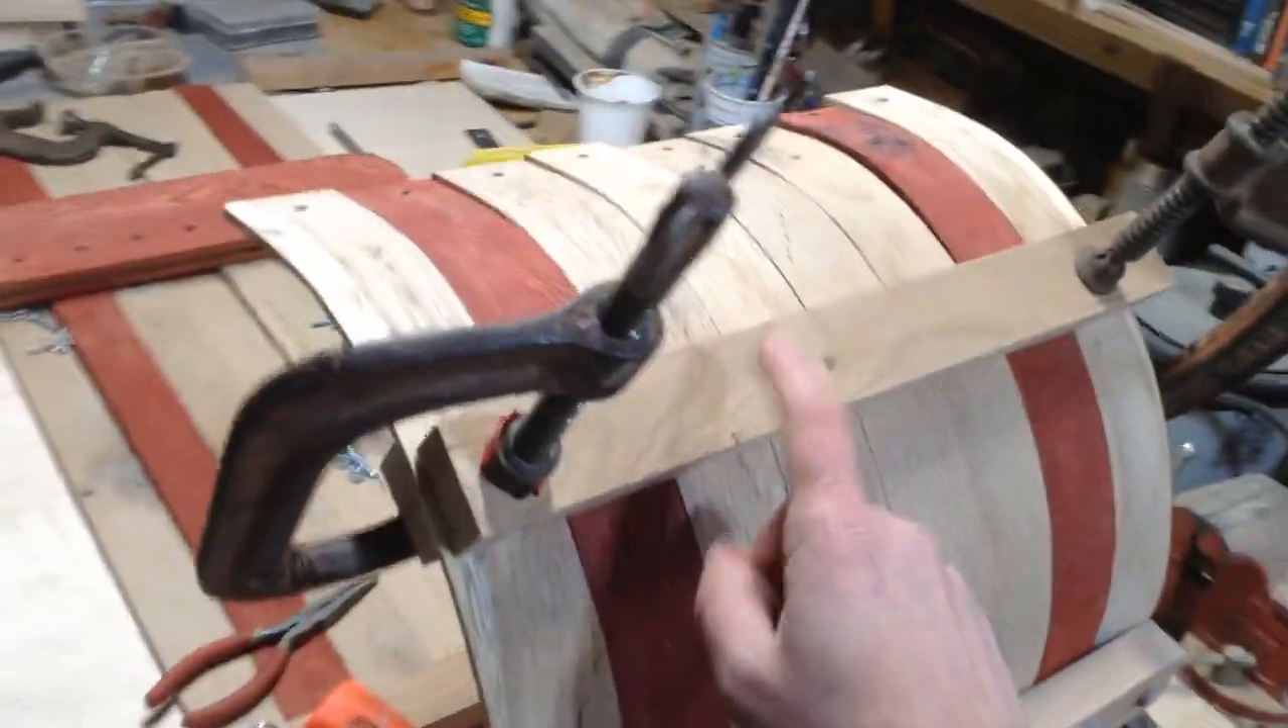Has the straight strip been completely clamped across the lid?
Yes.